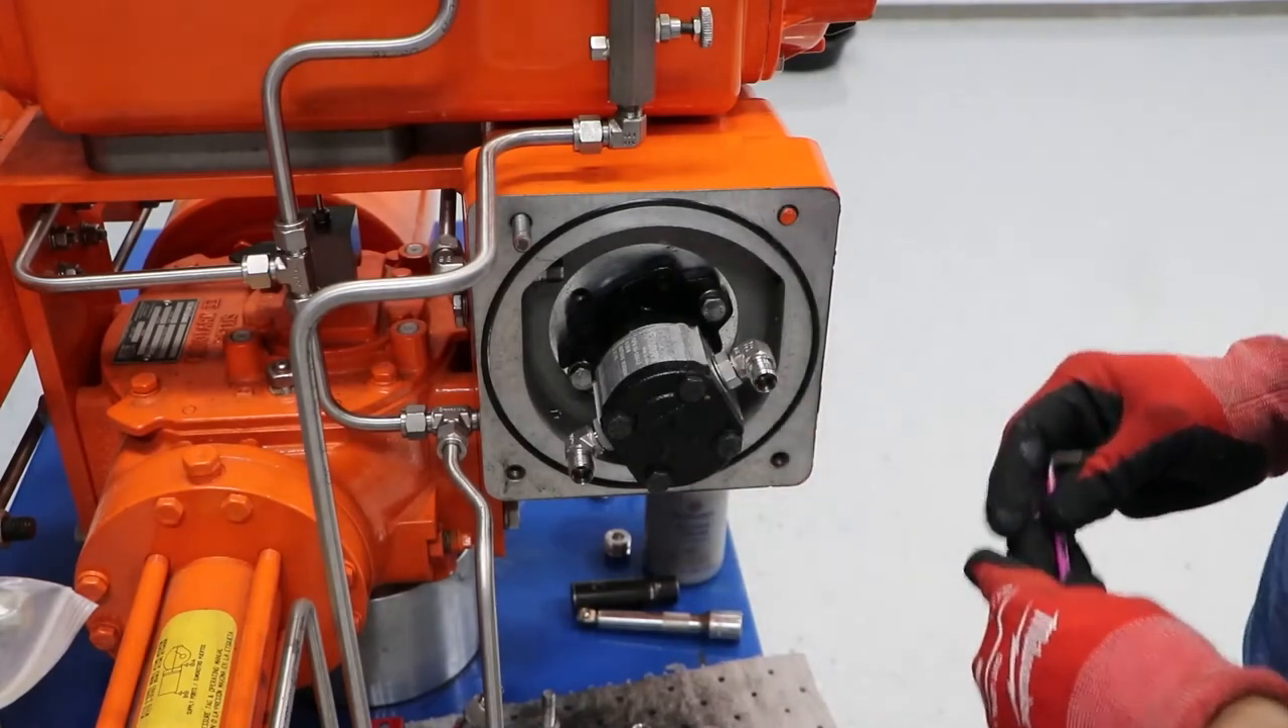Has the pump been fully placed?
Yes.